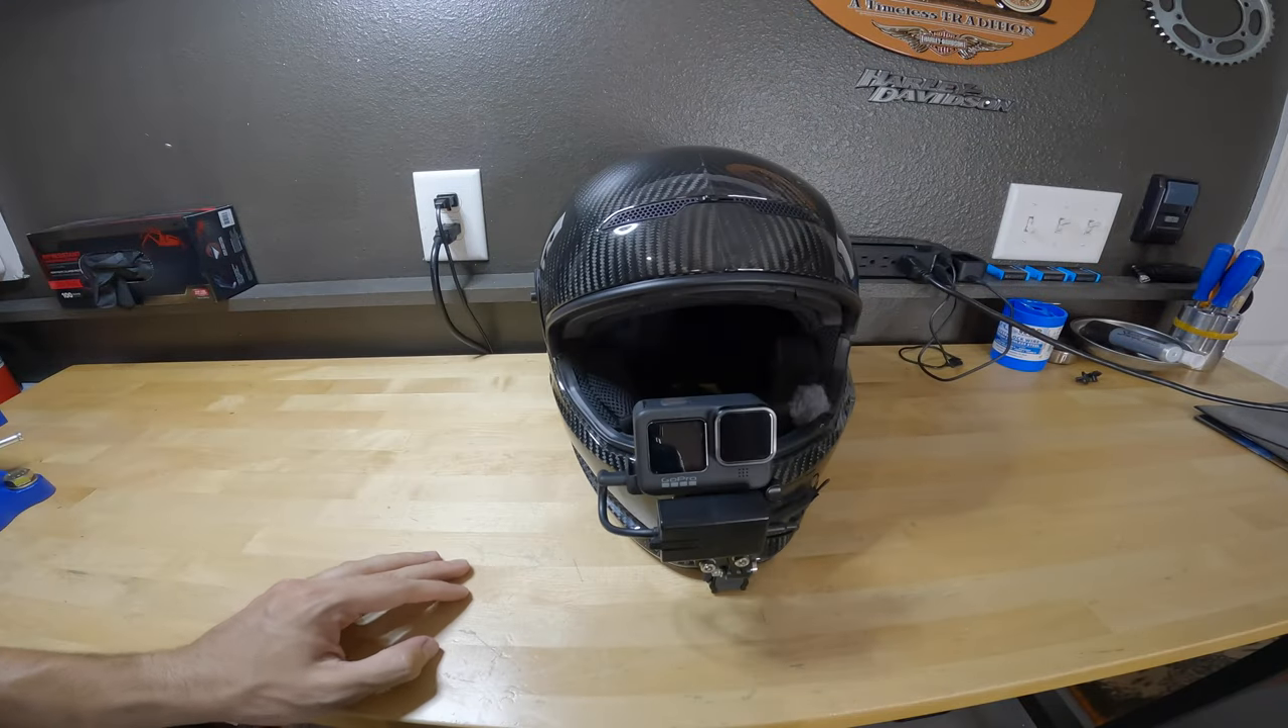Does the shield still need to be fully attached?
Yes.